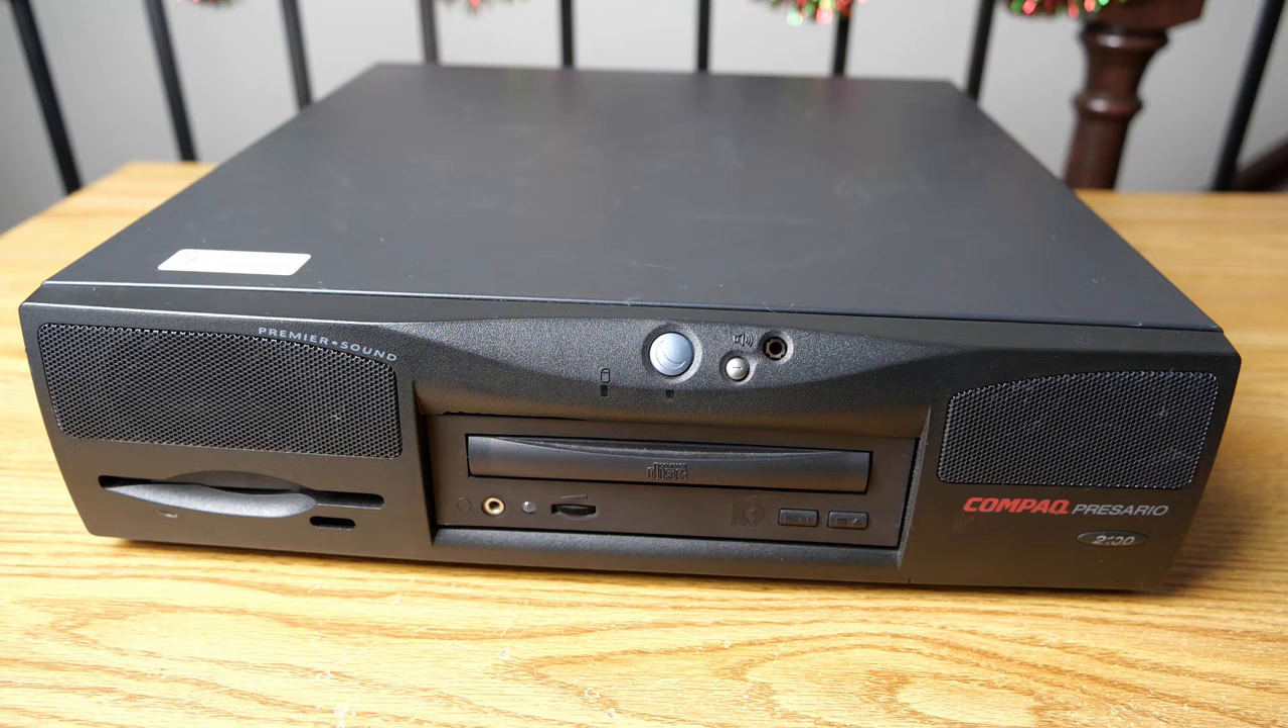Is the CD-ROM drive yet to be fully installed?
No.